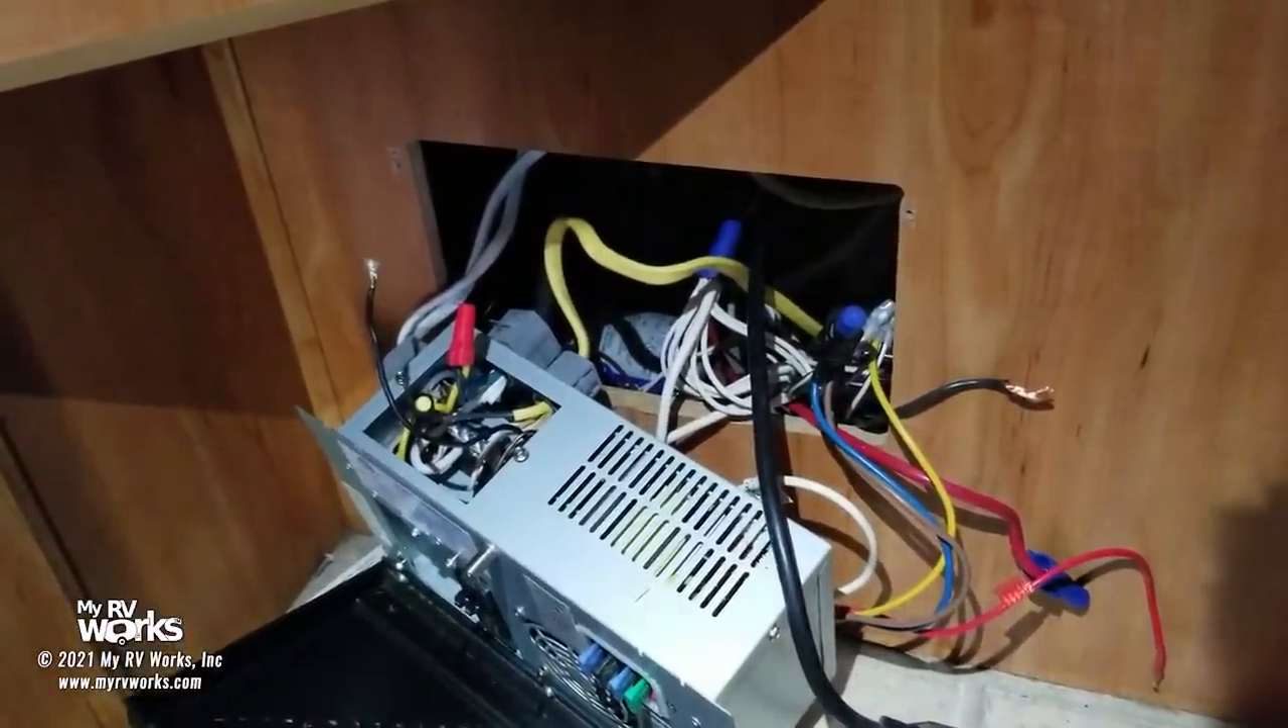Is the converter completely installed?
No.